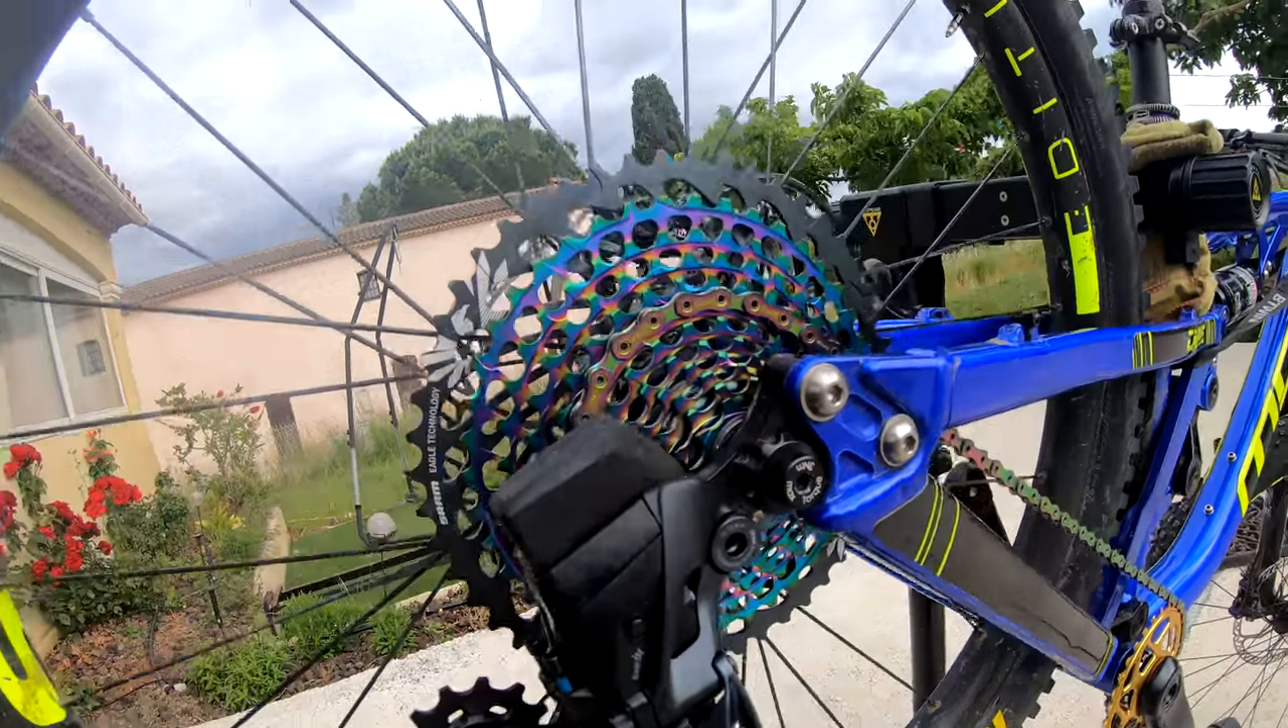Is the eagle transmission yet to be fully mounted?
No.